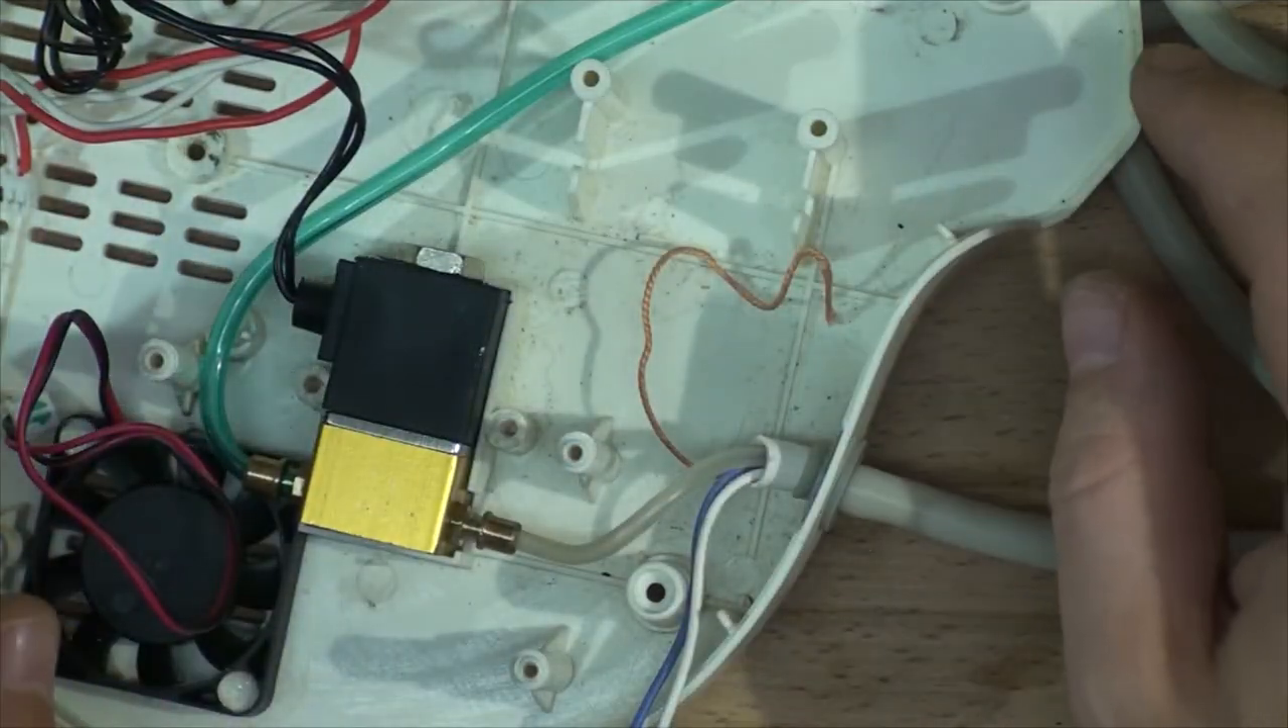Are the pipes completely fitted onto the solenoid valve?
Yes.